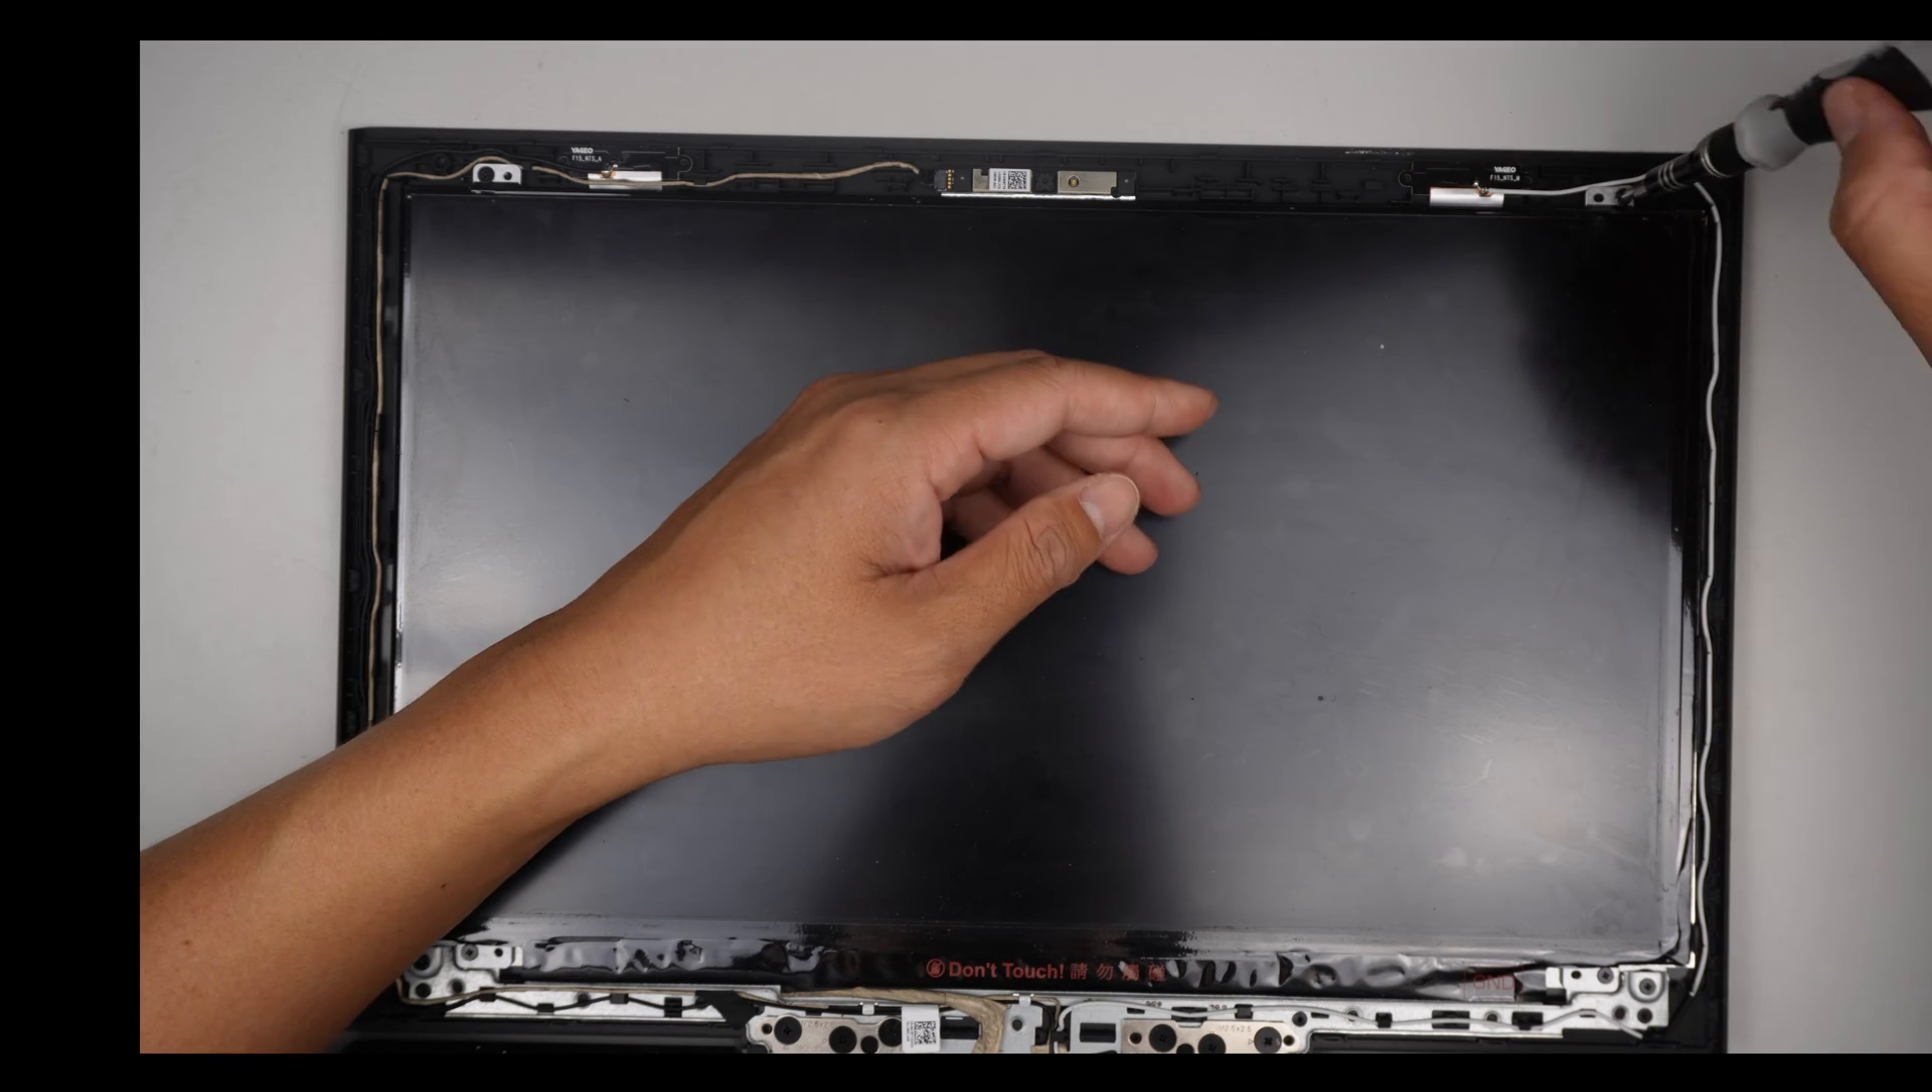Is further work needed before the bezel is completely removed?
No.